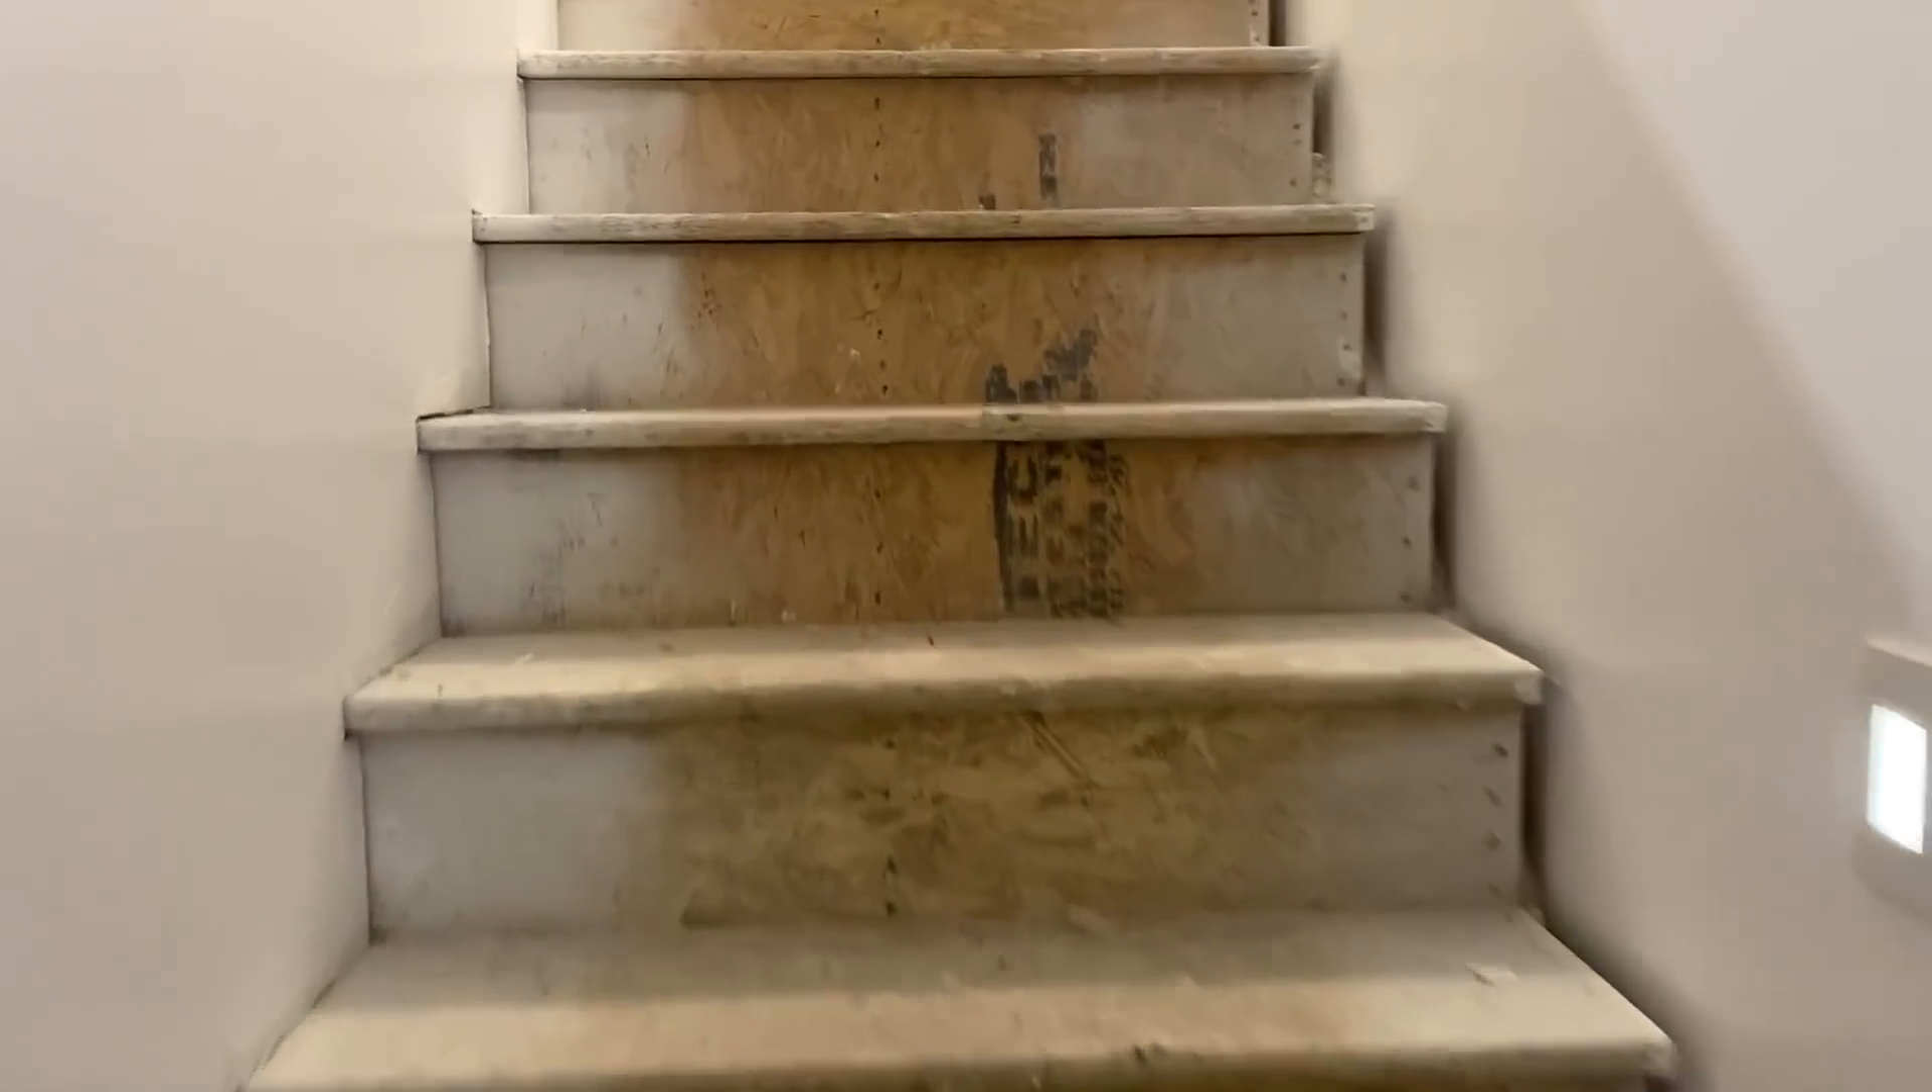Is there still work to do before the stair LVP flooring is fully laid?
Yes.